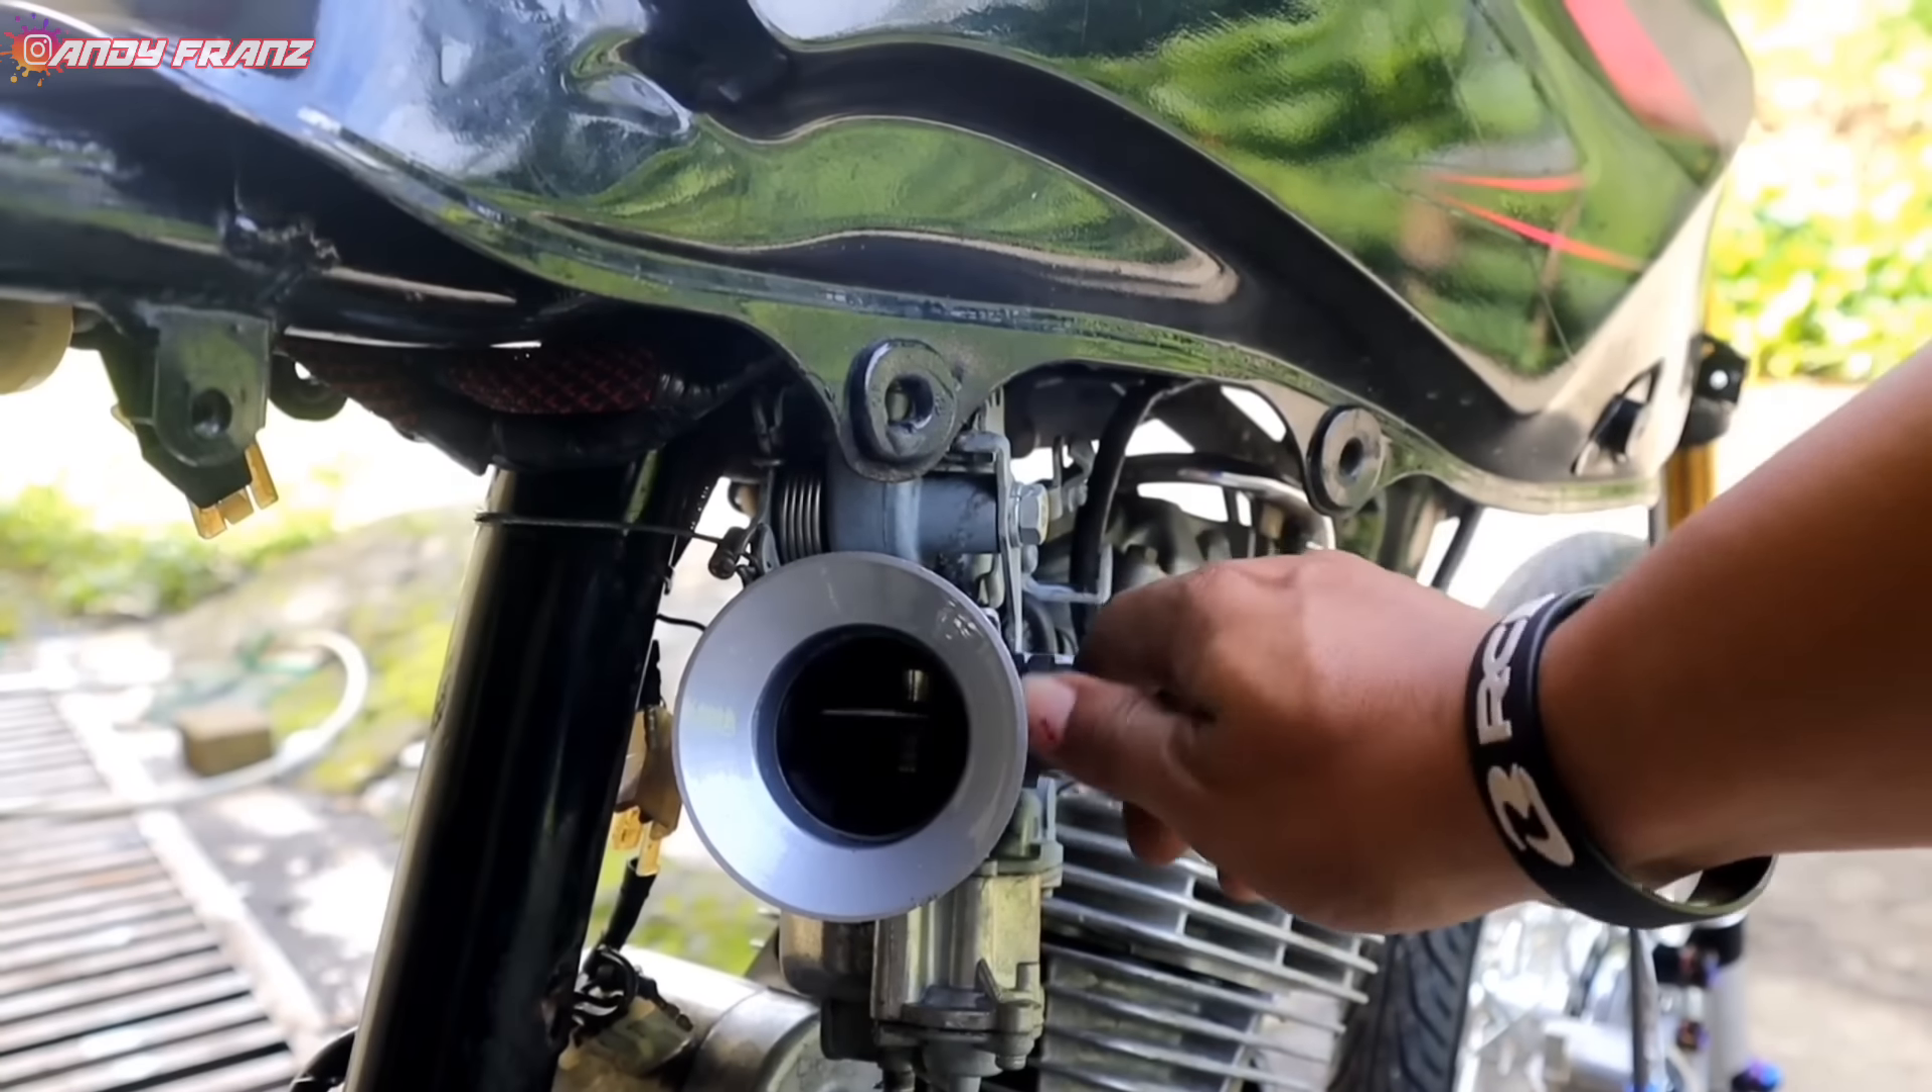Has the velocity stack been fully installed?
Yes.